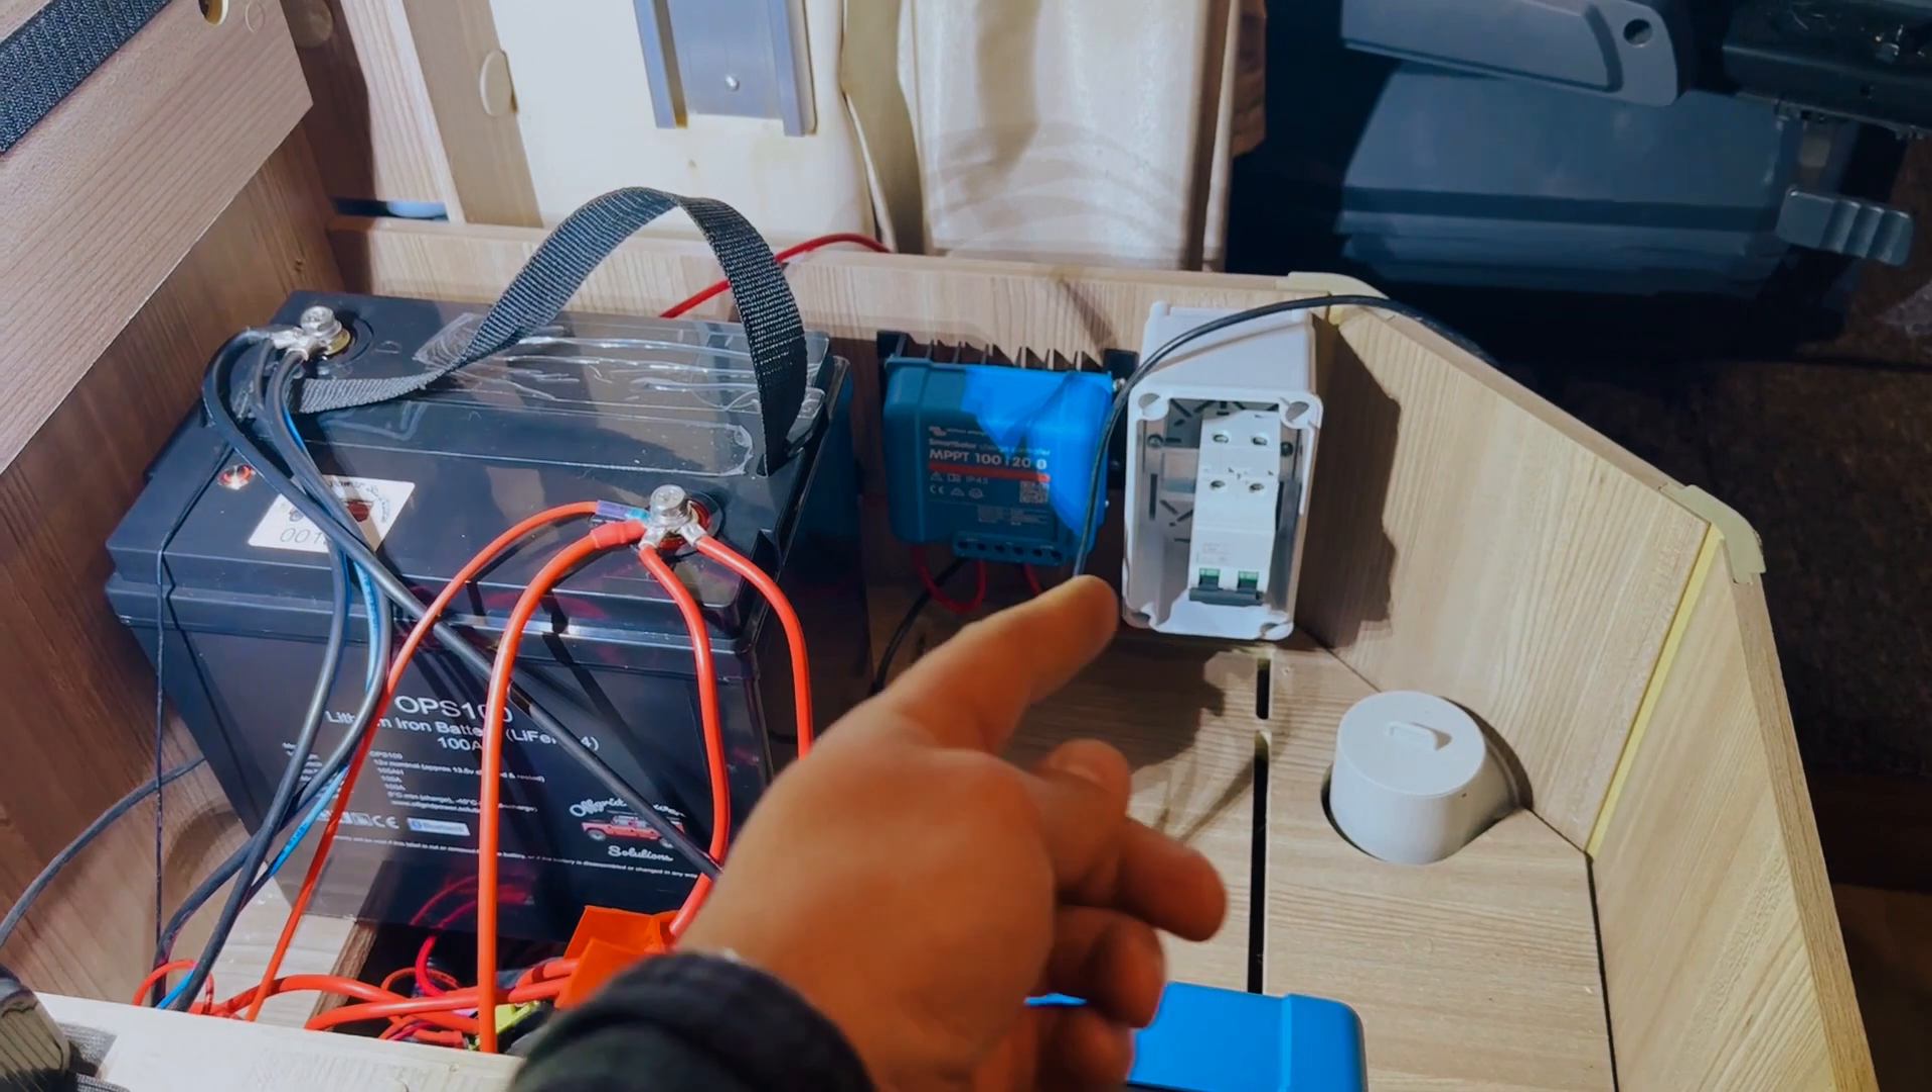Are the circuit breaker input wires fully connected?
No.